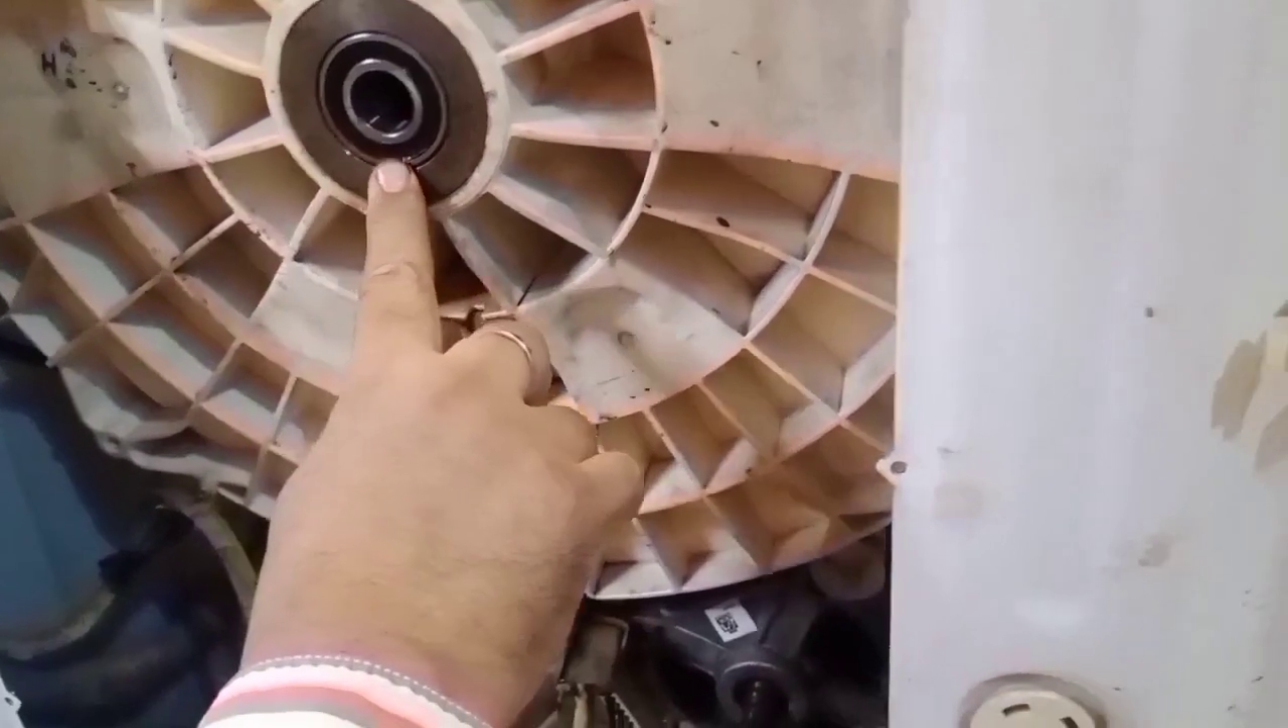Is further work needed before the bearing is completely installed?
No.